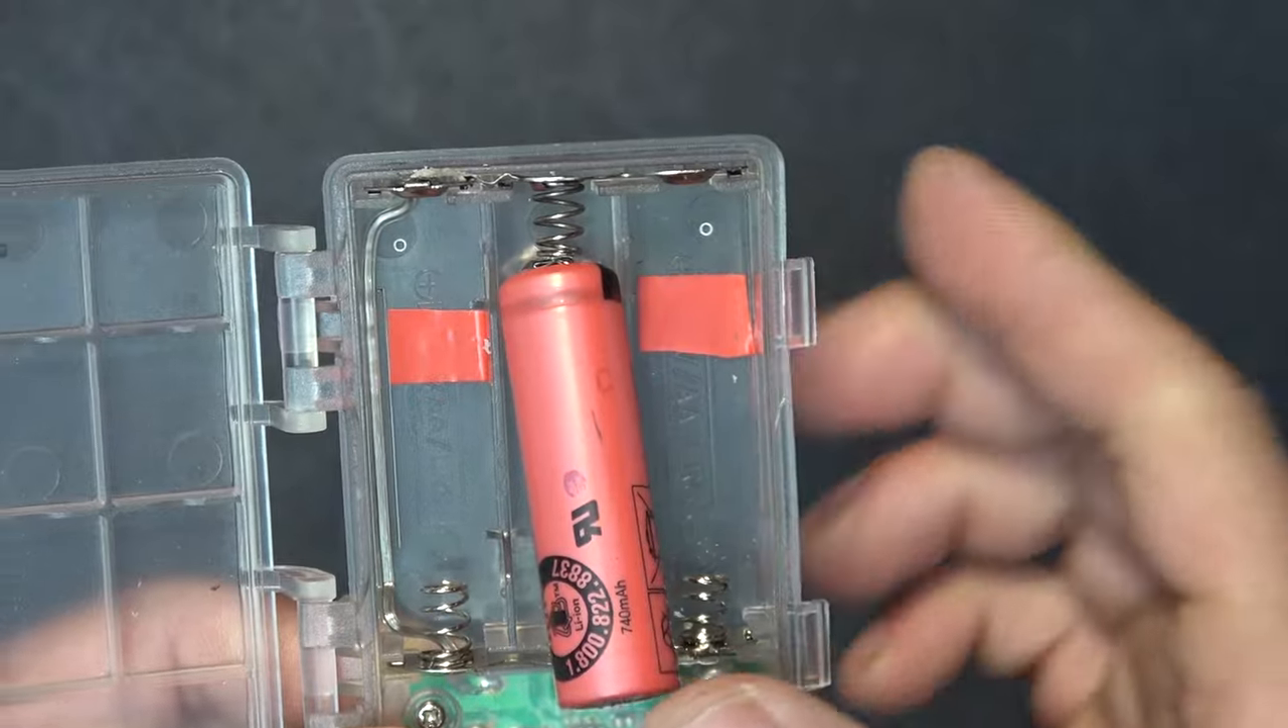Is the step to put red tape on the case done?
Yes.